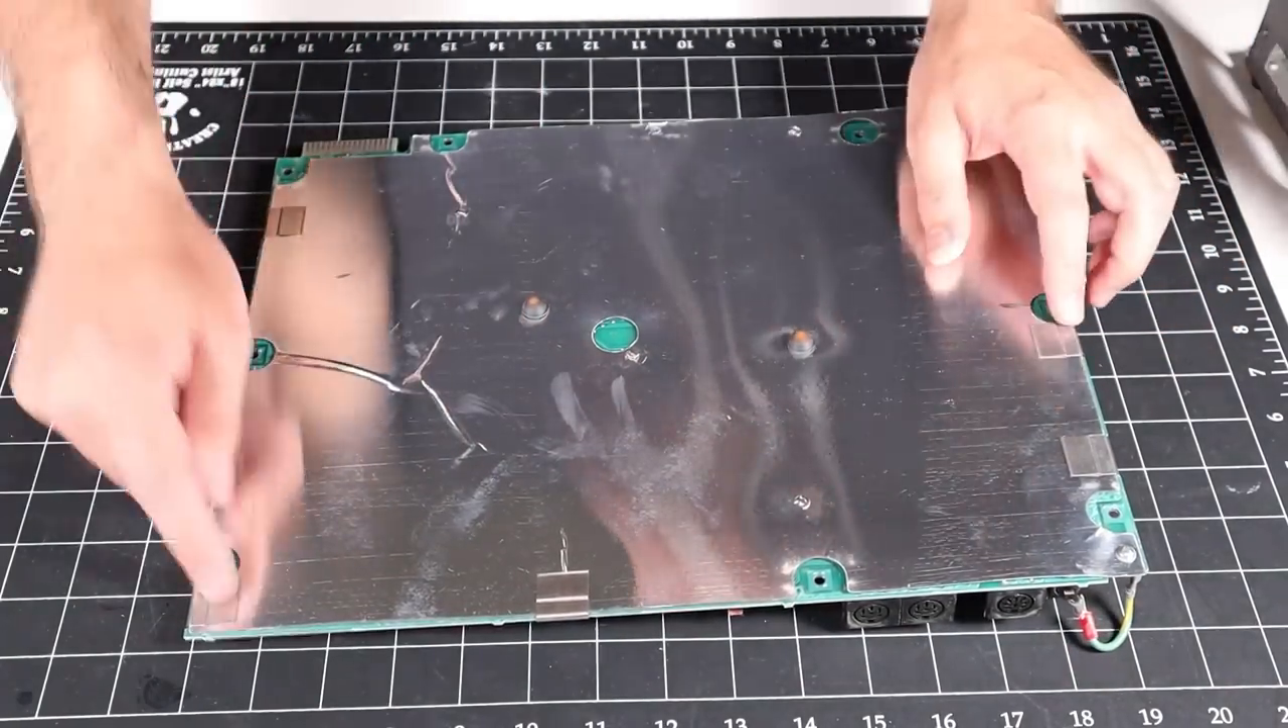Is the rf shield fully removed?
No.